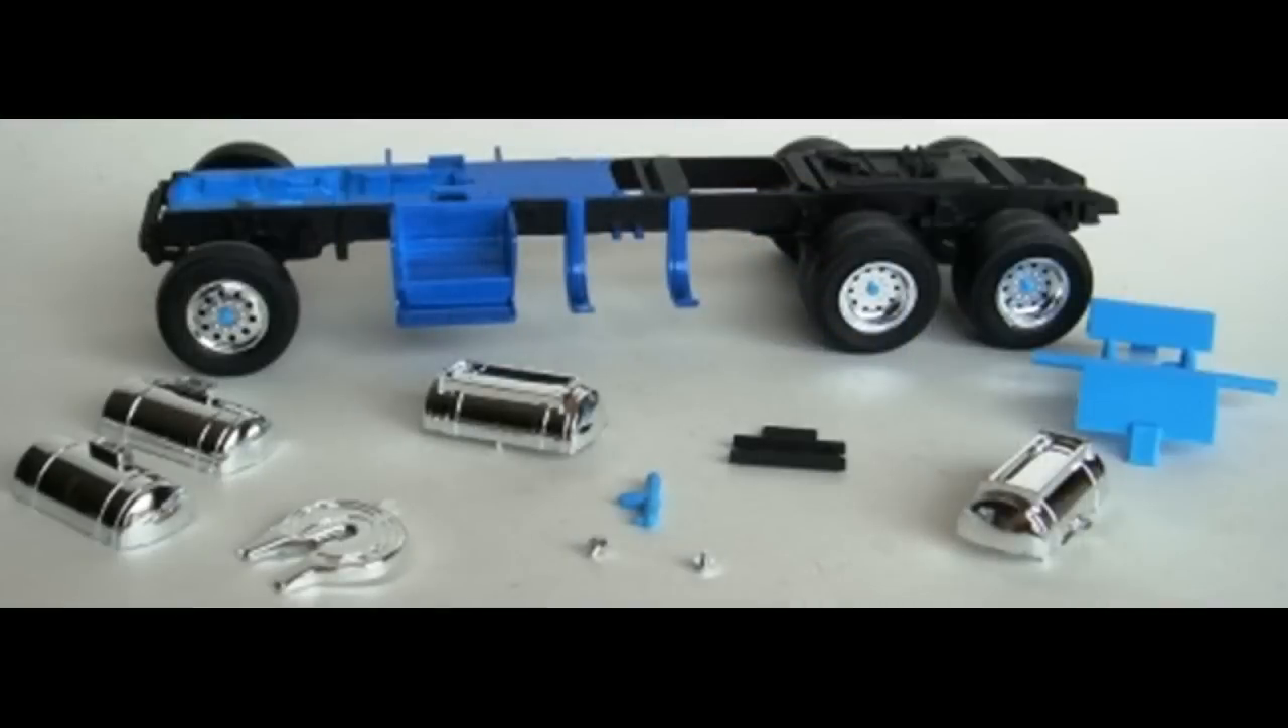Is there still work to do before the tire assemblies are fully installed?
No.